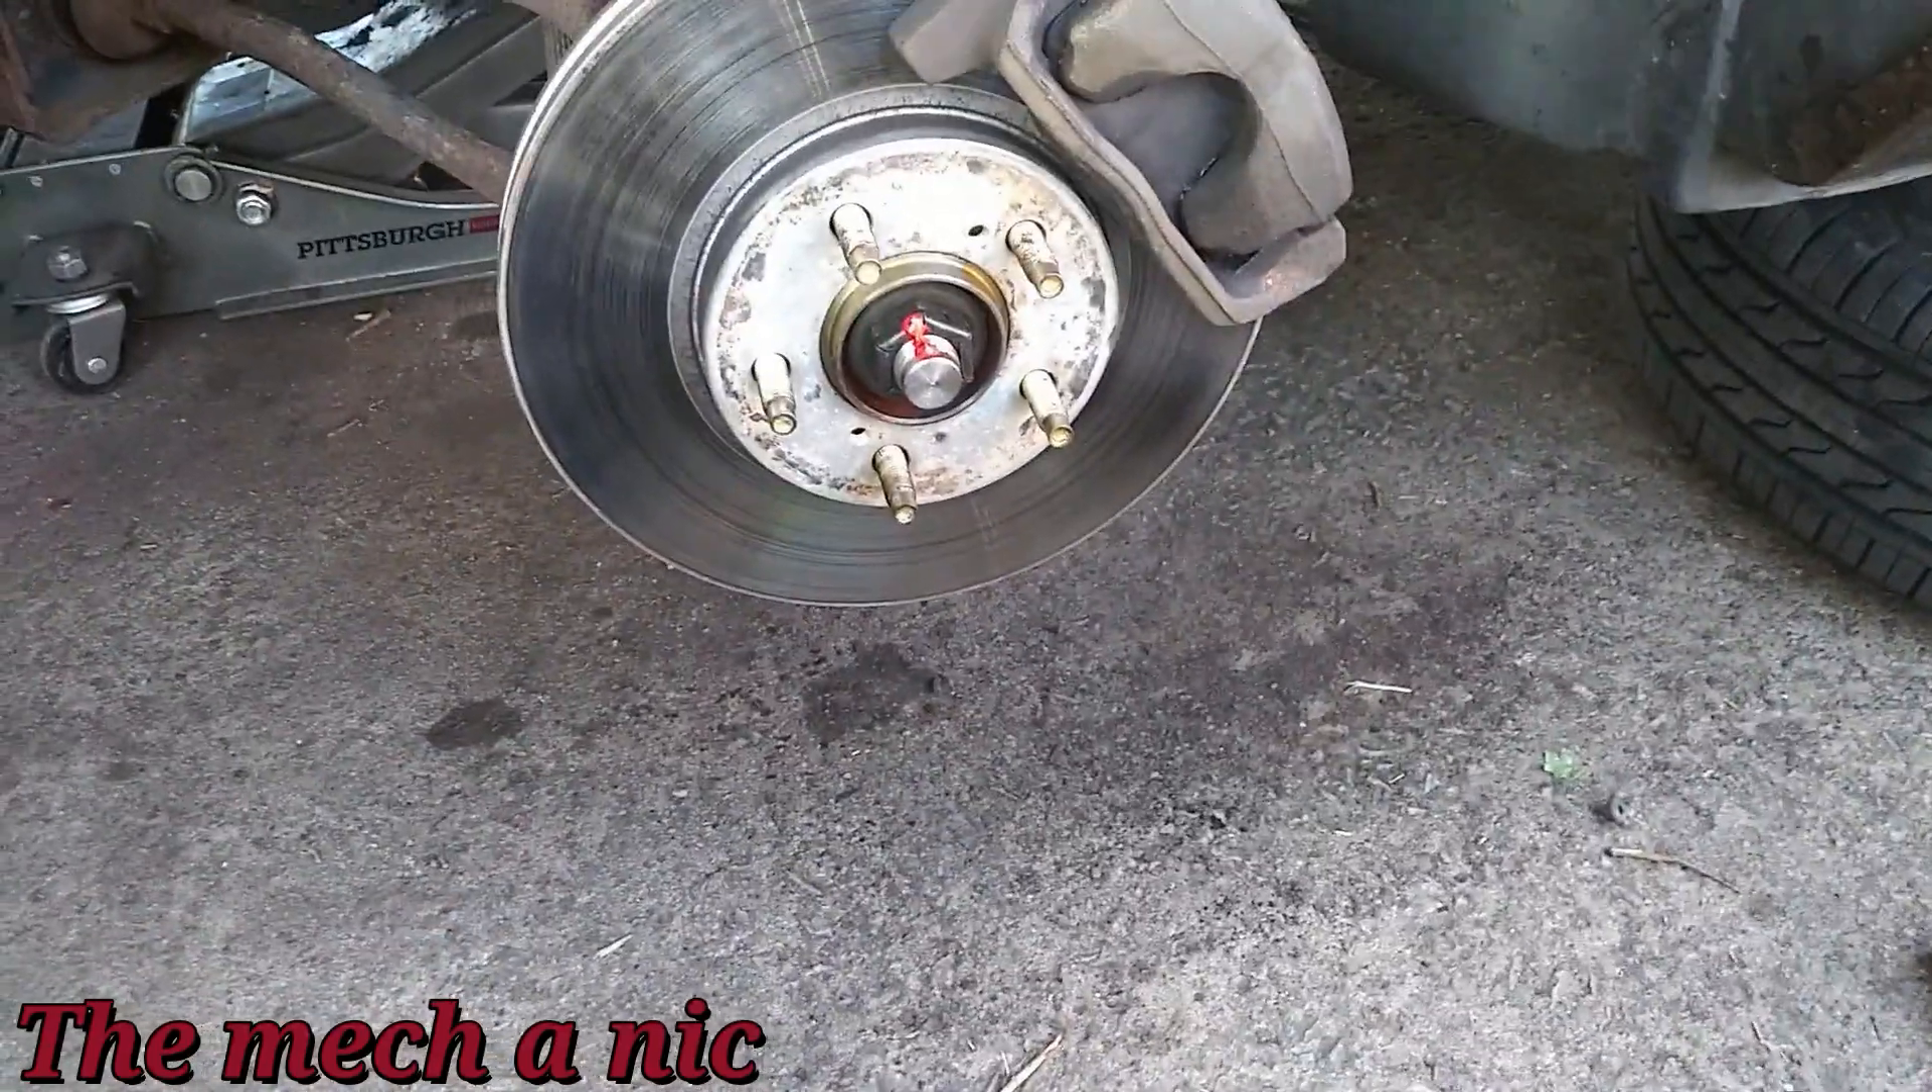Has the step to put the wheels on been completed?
No.